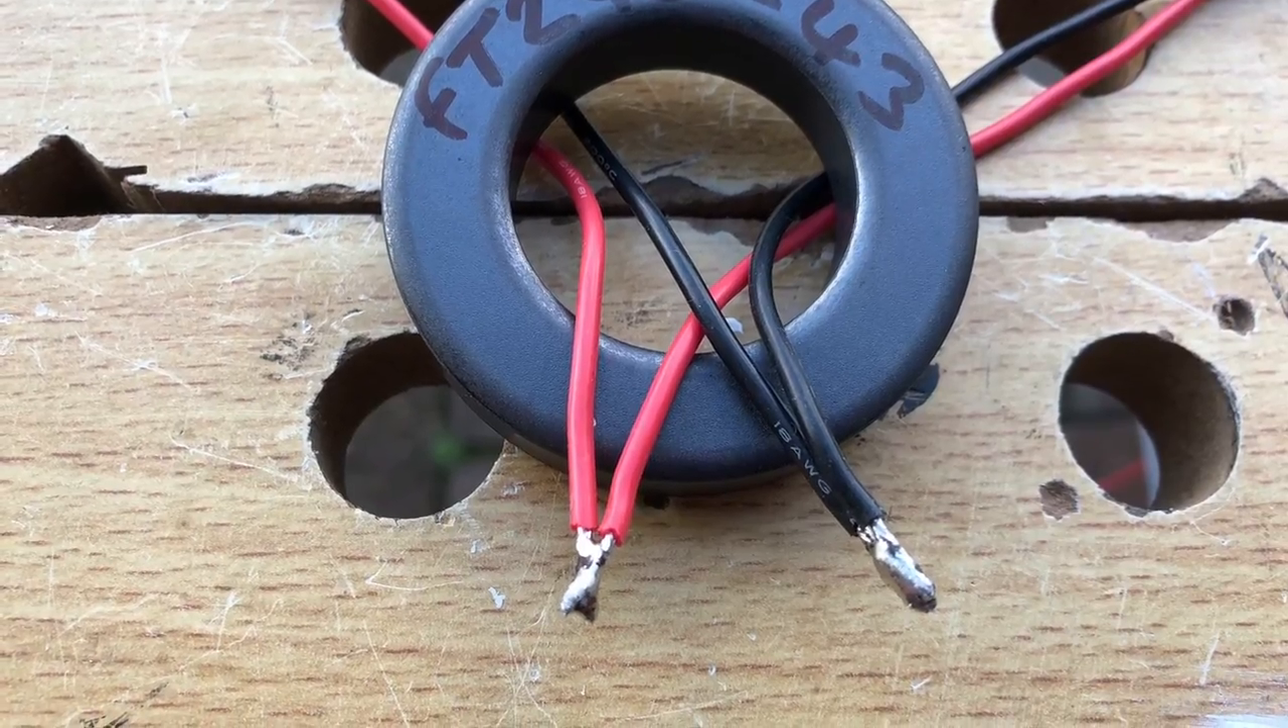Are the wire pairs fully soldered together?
Yes.